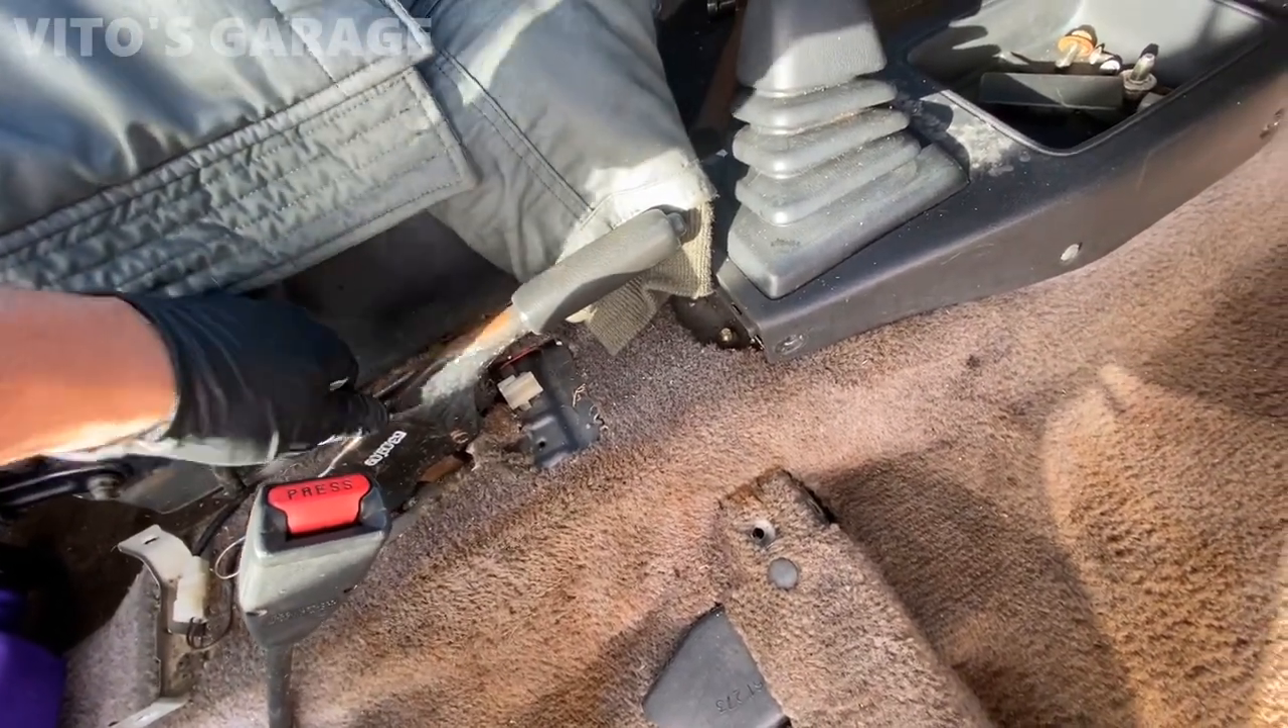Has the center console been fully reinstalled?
No.